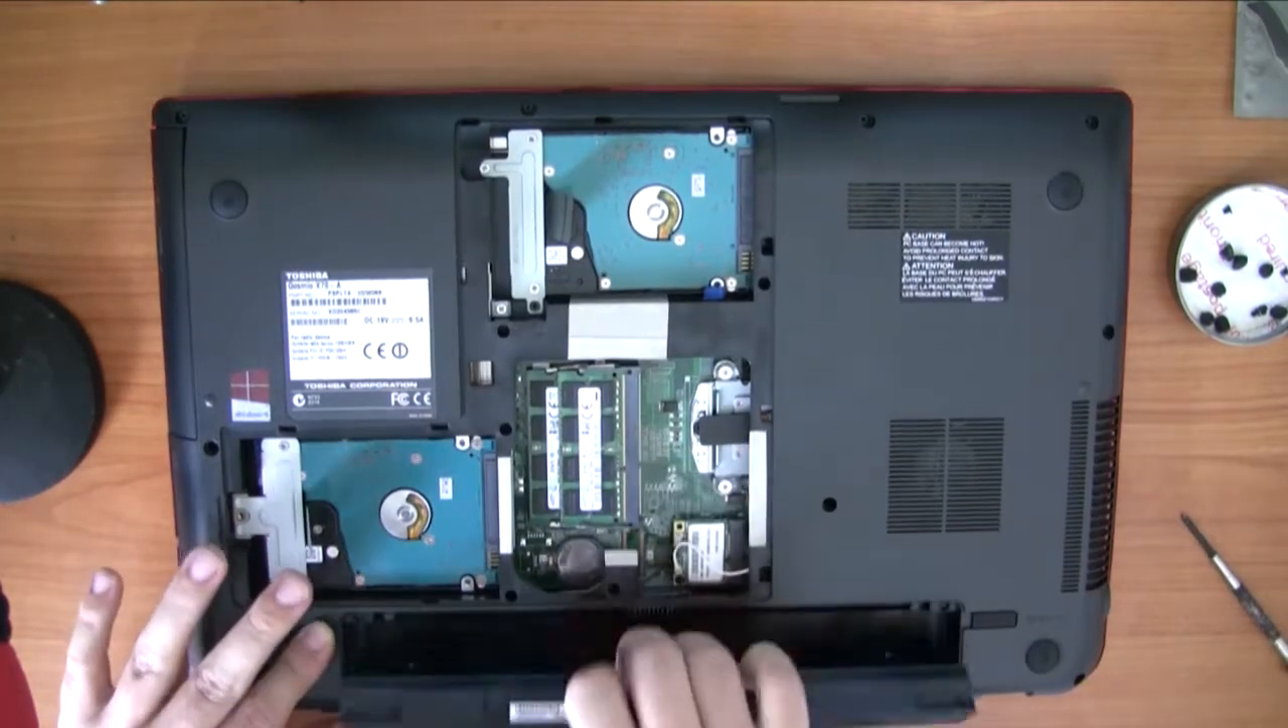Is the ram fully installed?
Yes.